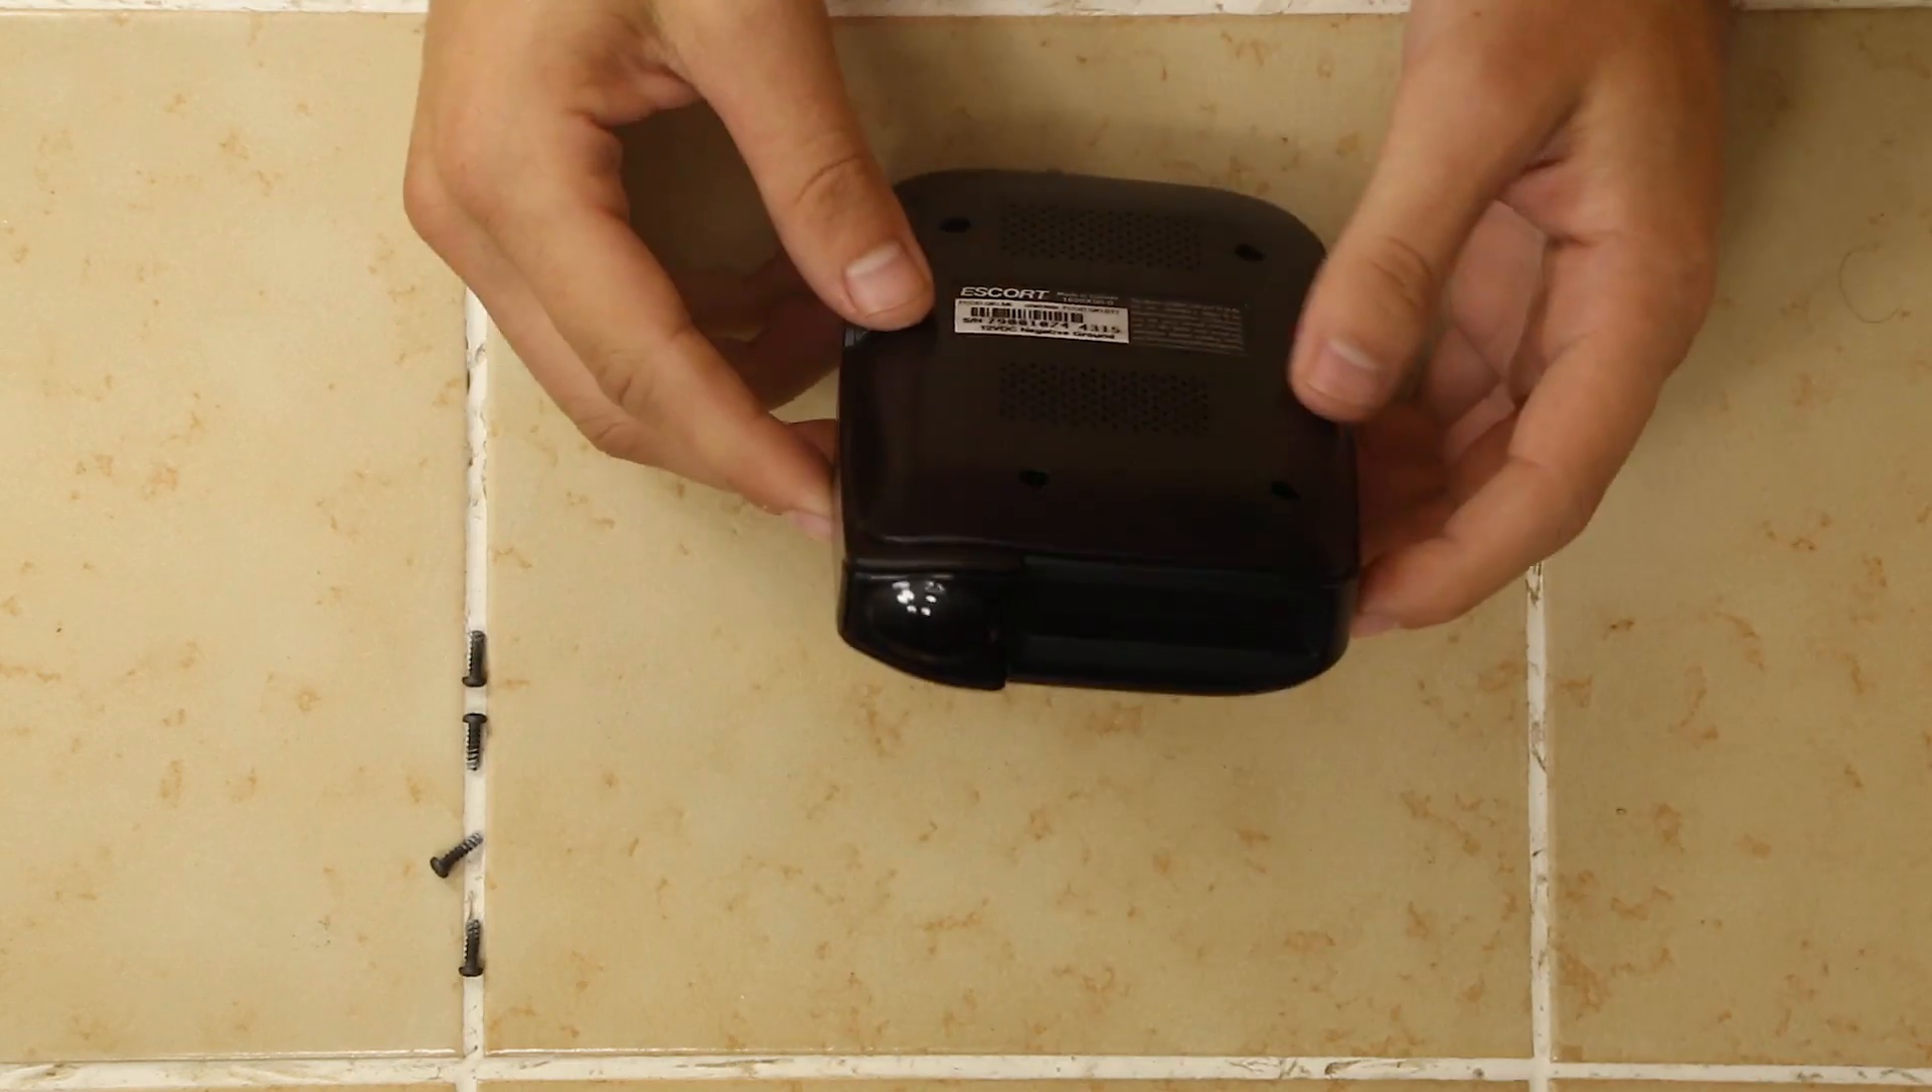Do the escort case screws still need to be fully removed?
No.